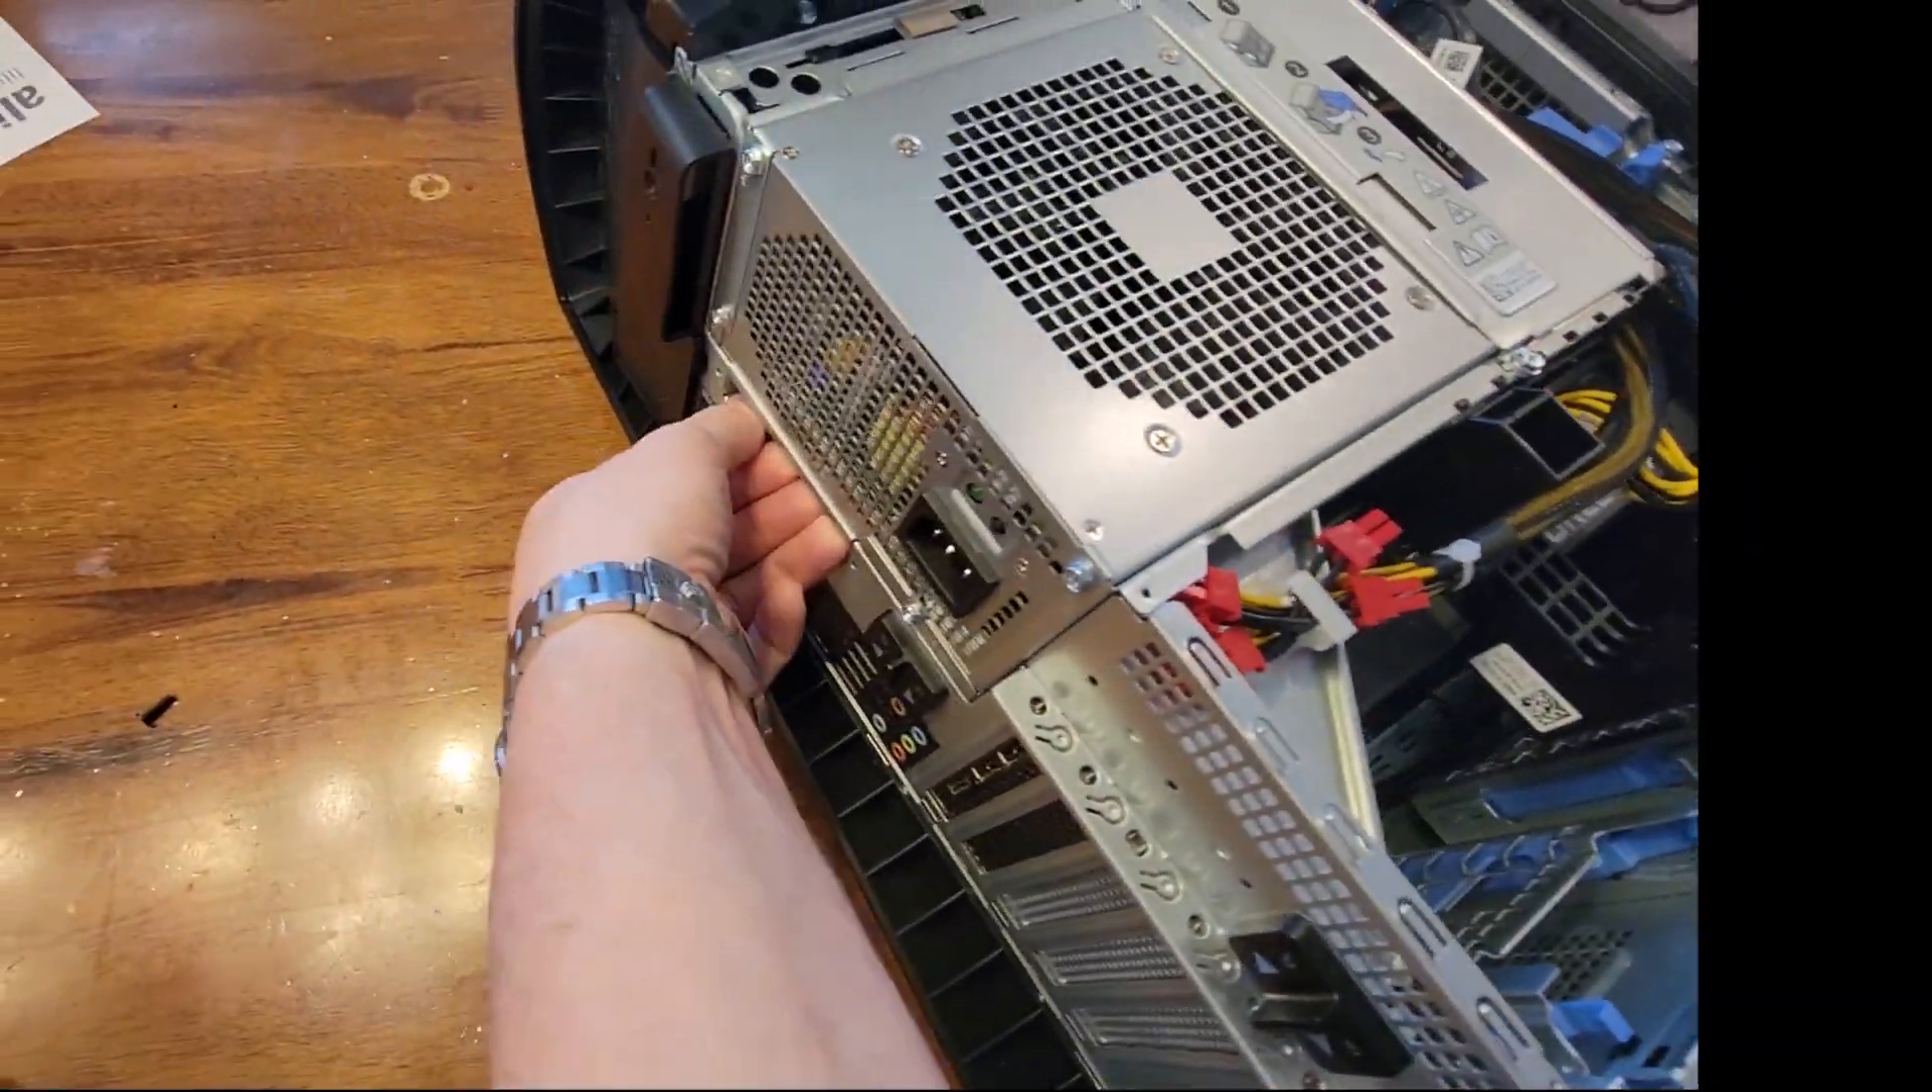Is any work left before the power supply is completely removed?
Yes.